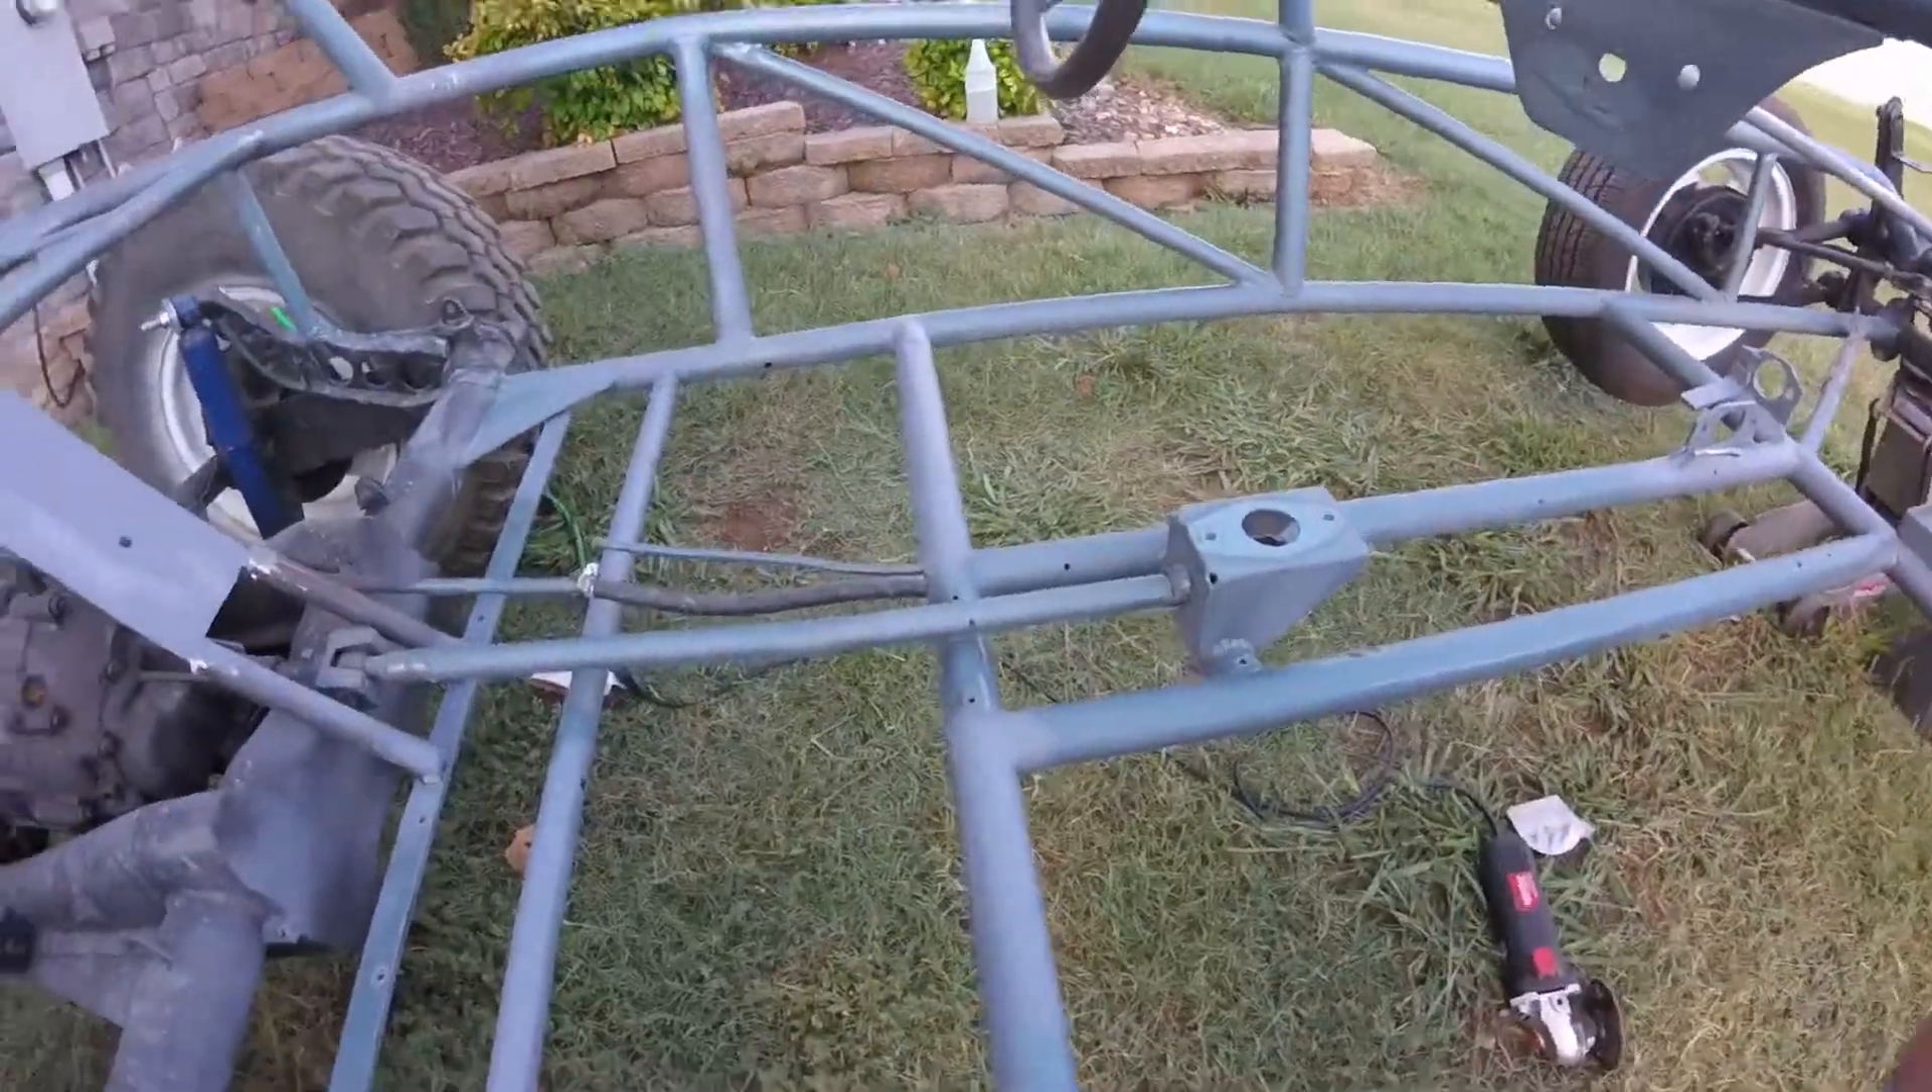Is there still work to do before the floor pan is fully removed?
No.